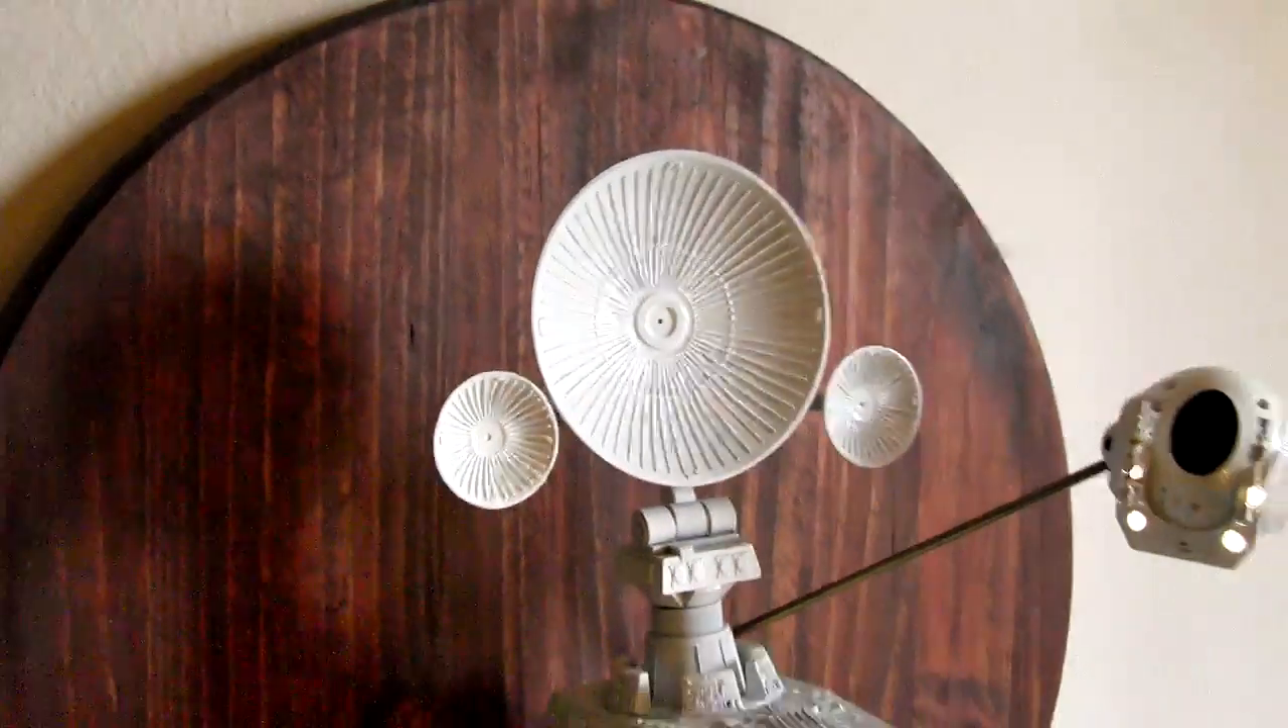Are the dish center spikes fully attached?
No.